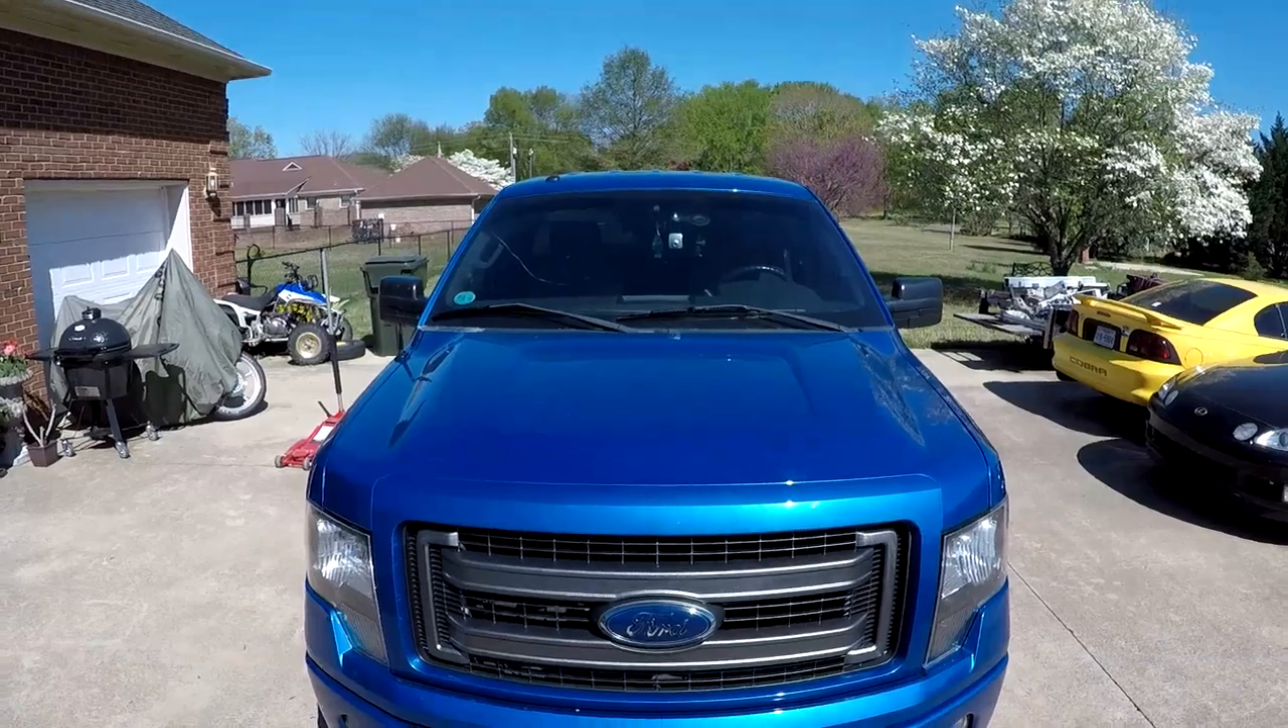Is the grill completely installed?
Yes.